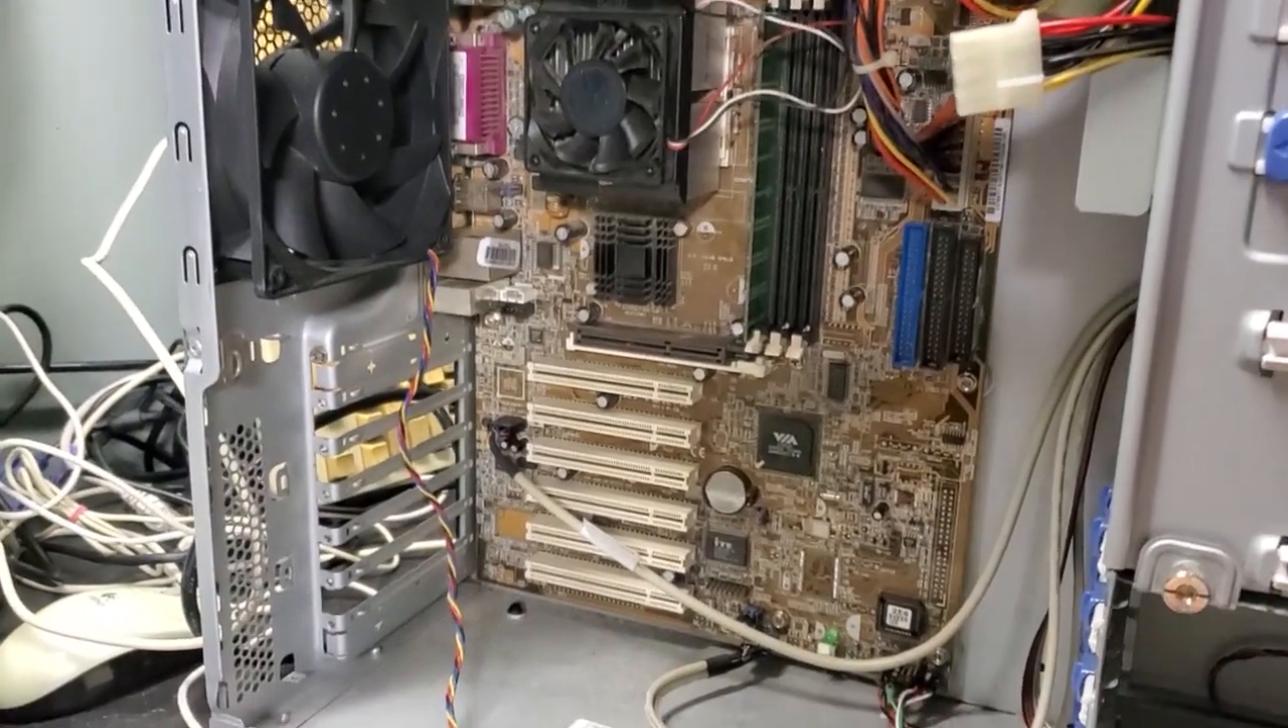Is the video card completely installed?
No.